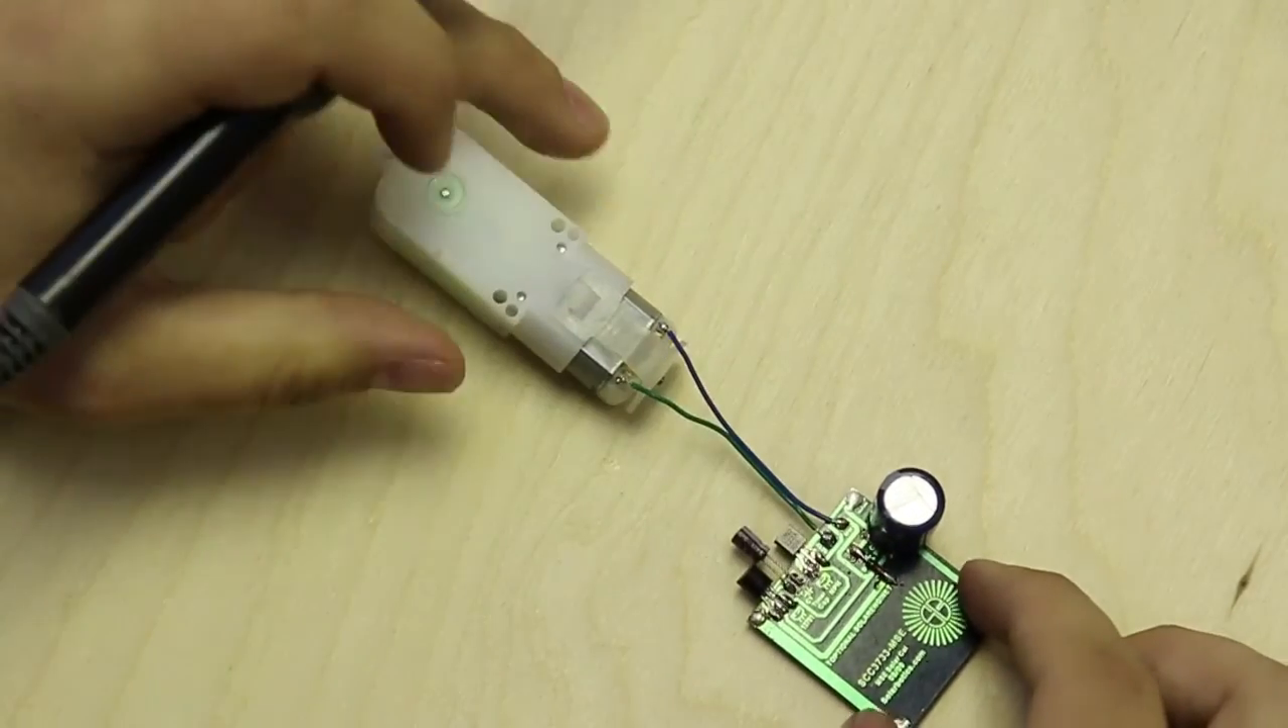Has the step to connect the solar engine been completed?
Yes.